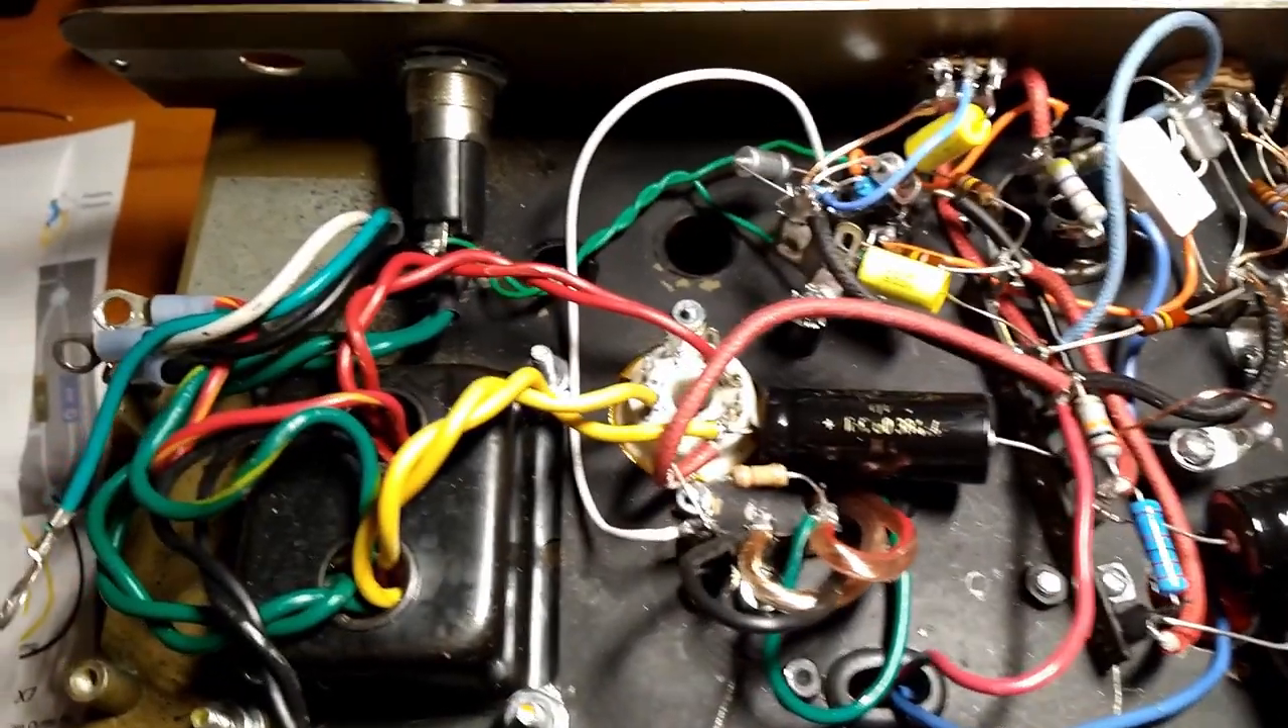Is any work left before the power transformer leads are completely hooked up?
Yes.